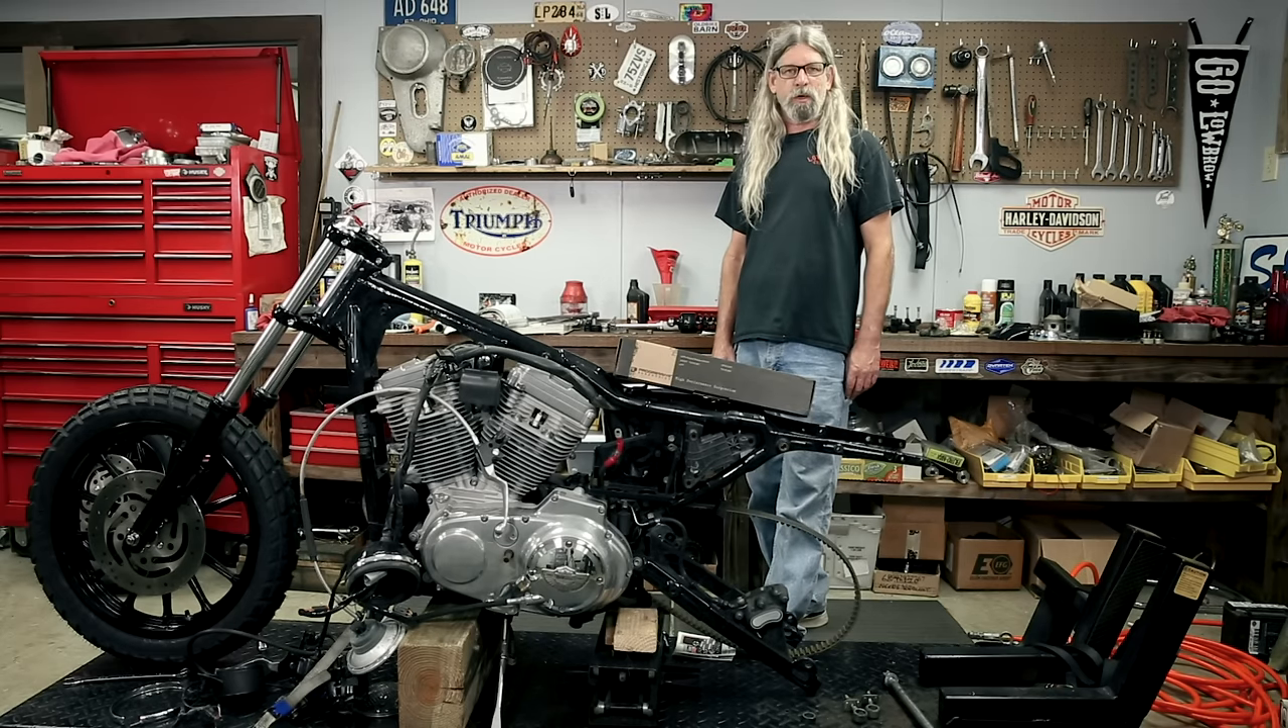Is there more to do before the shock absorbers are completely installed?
Yes.